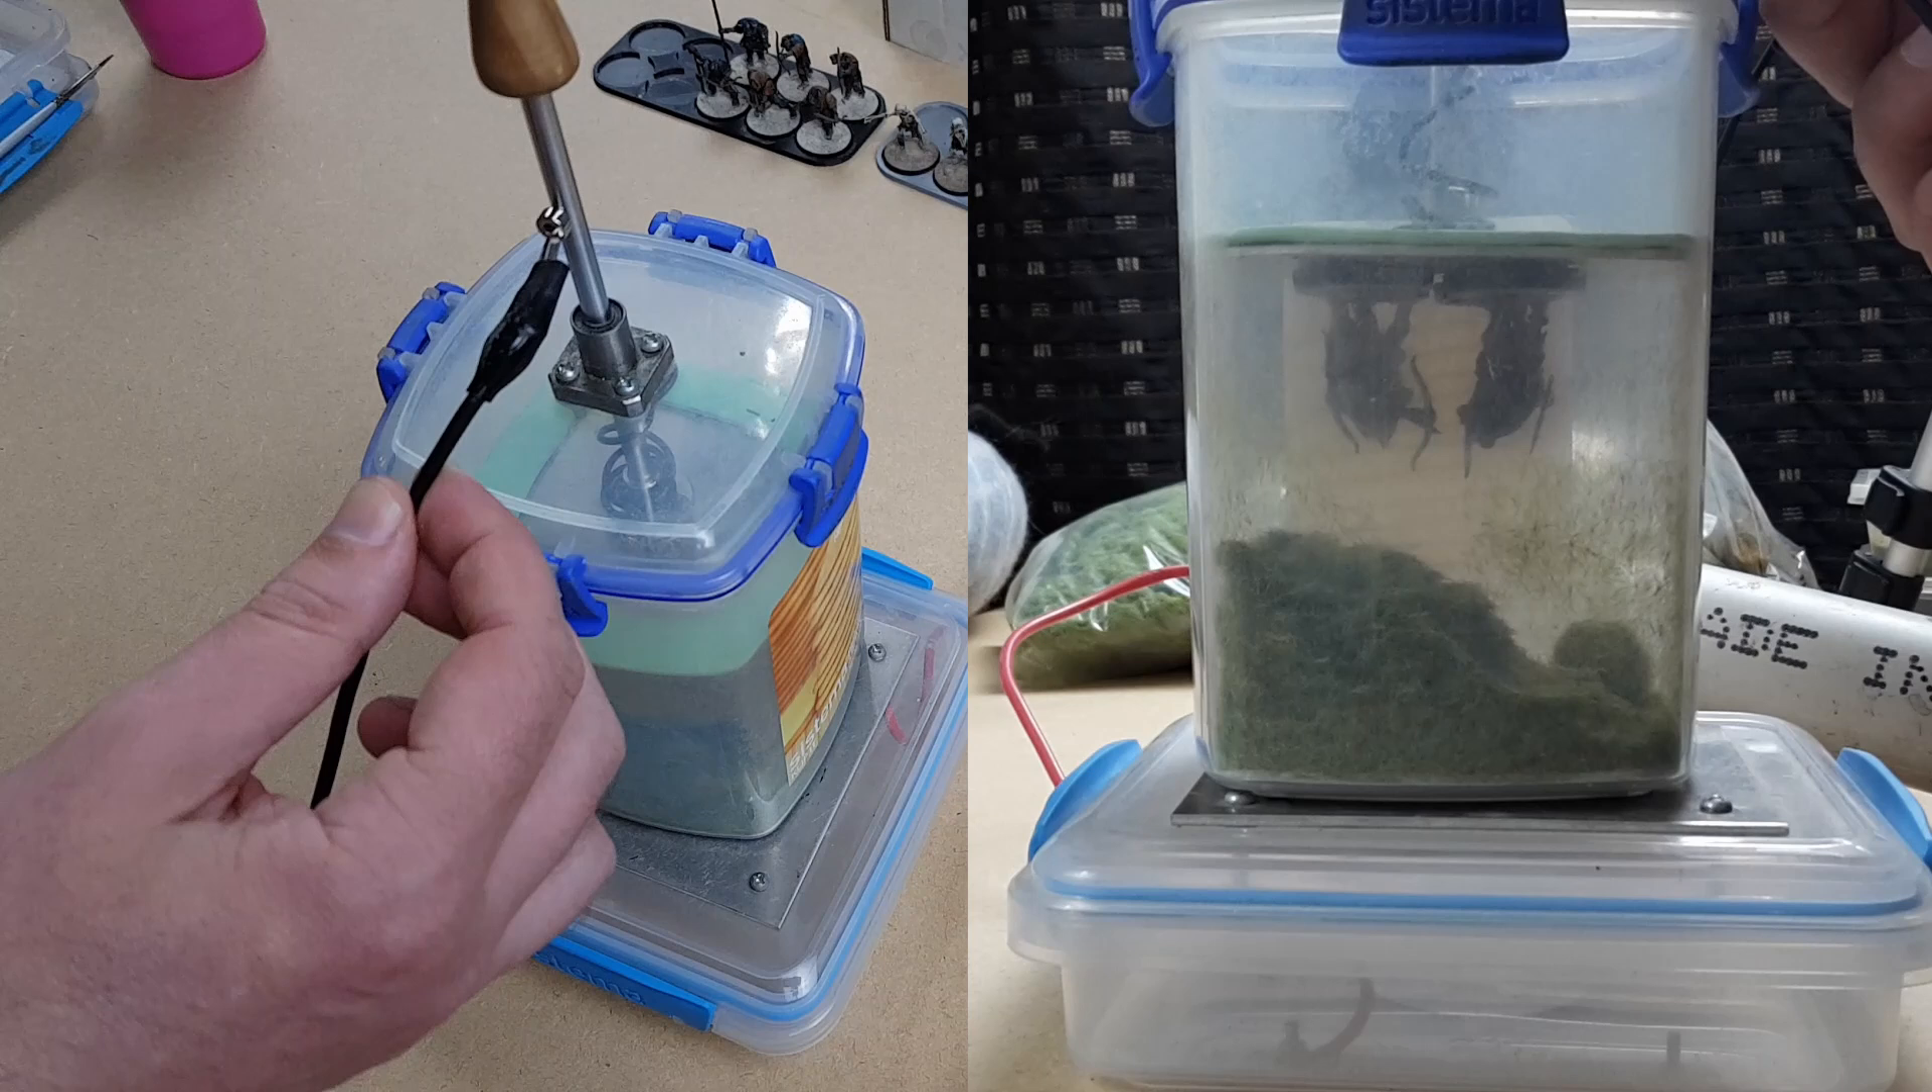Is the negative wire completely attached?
Yes.